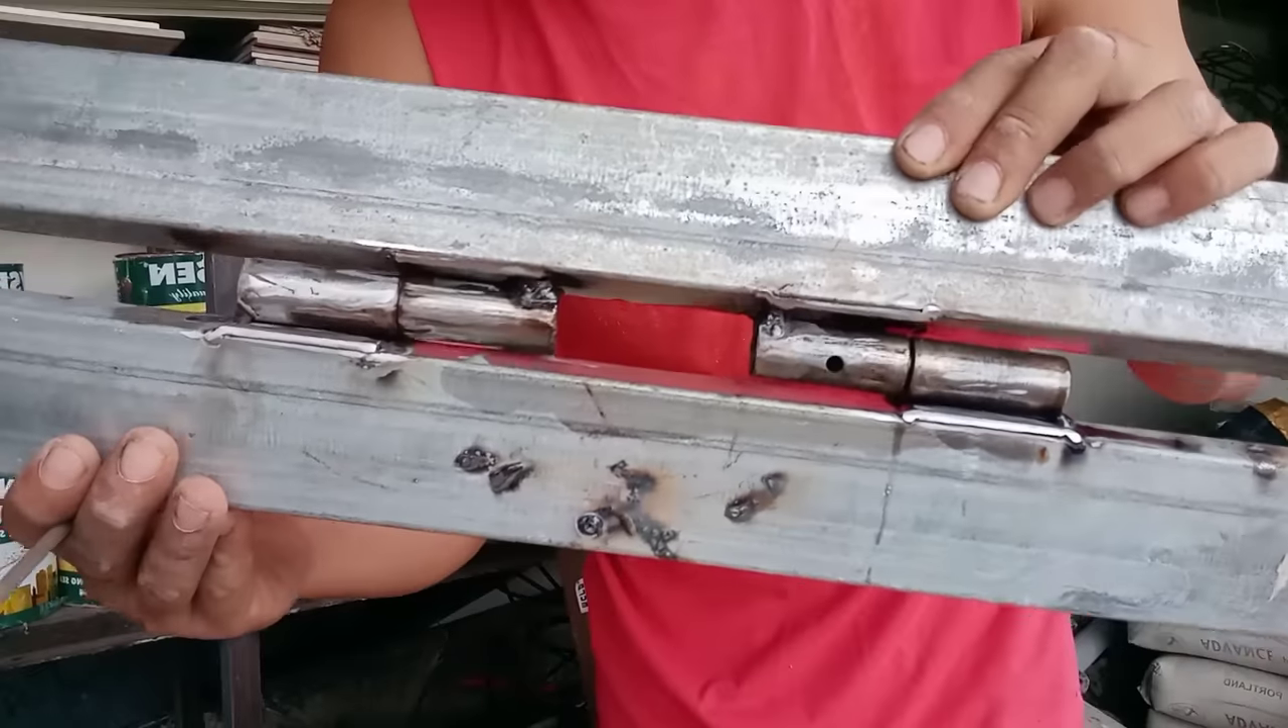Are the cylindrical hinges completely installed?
Yes.